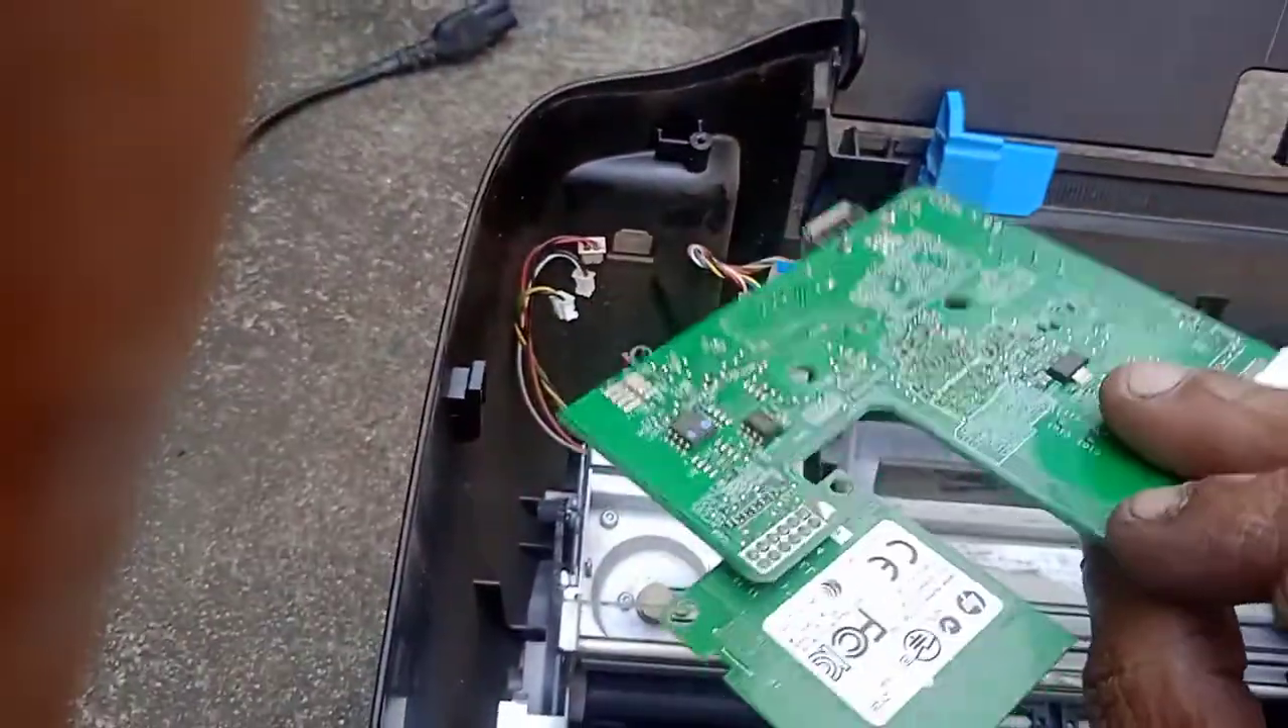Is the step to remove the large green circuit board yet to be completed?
No.